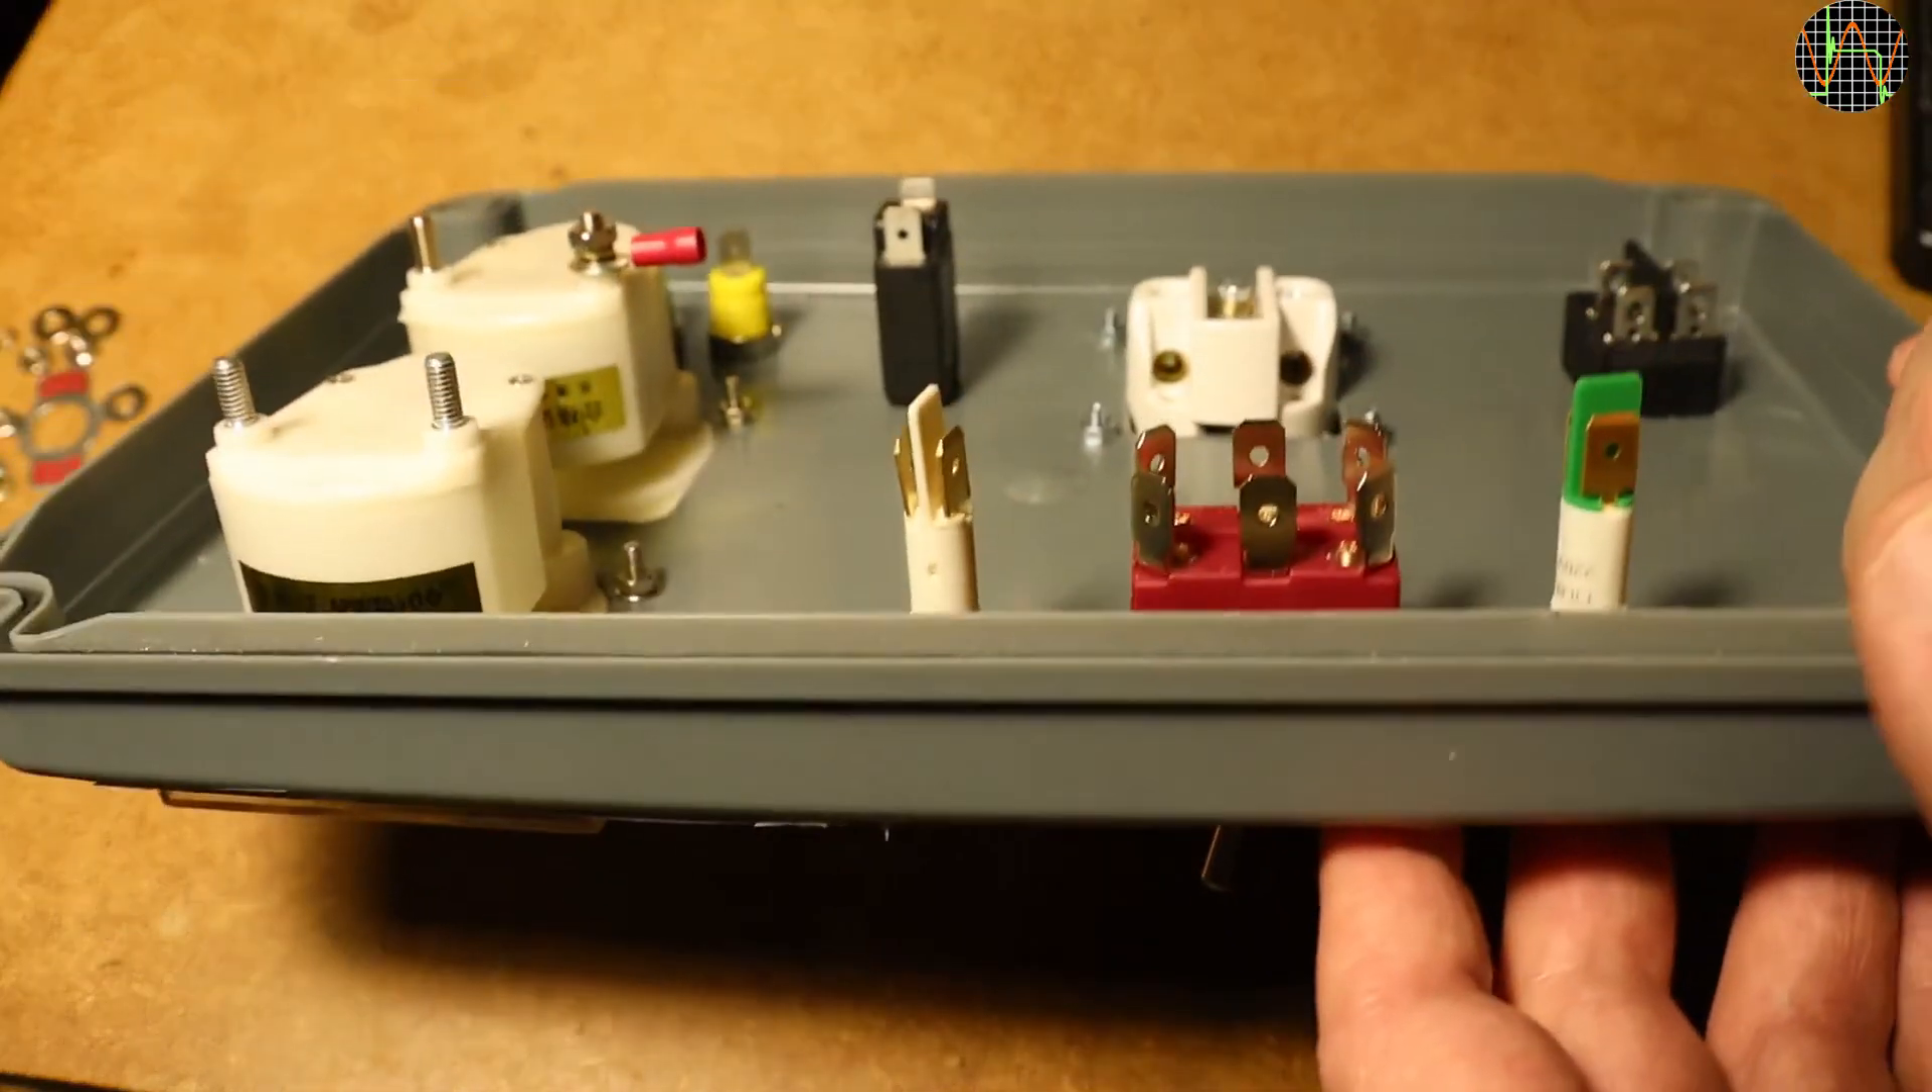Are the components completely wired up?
No.